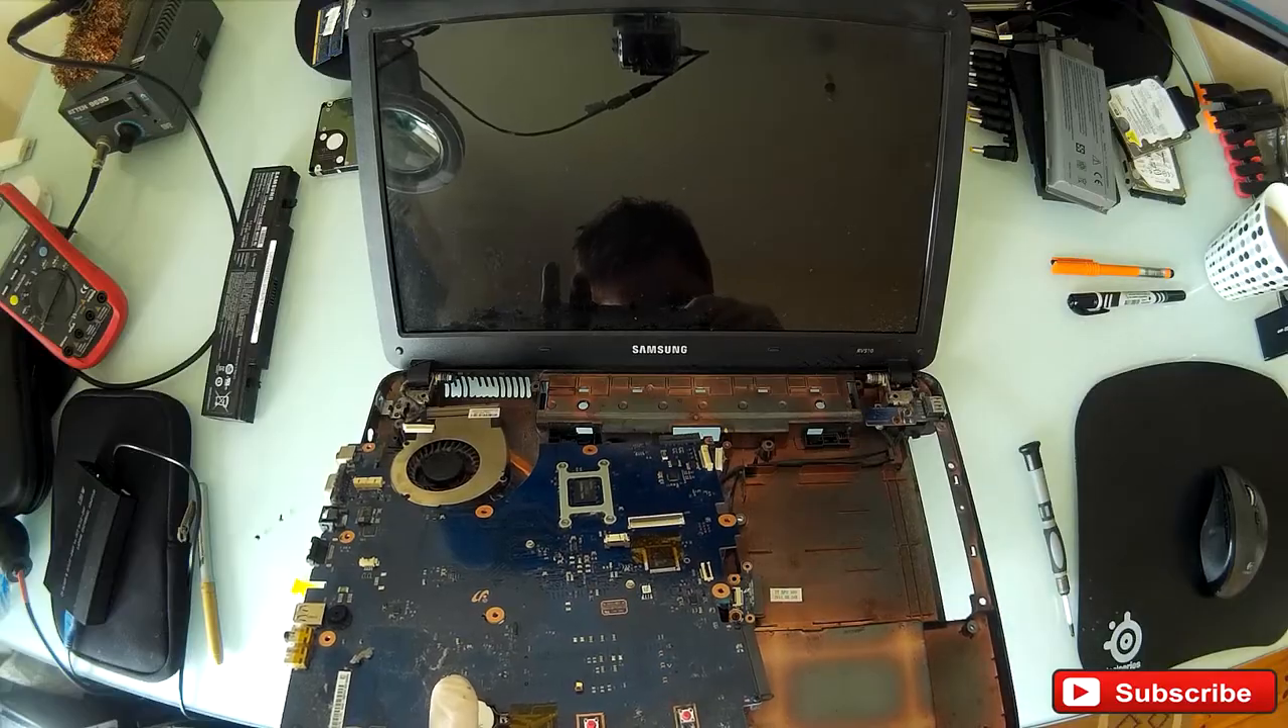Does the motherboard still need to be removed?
Yes.